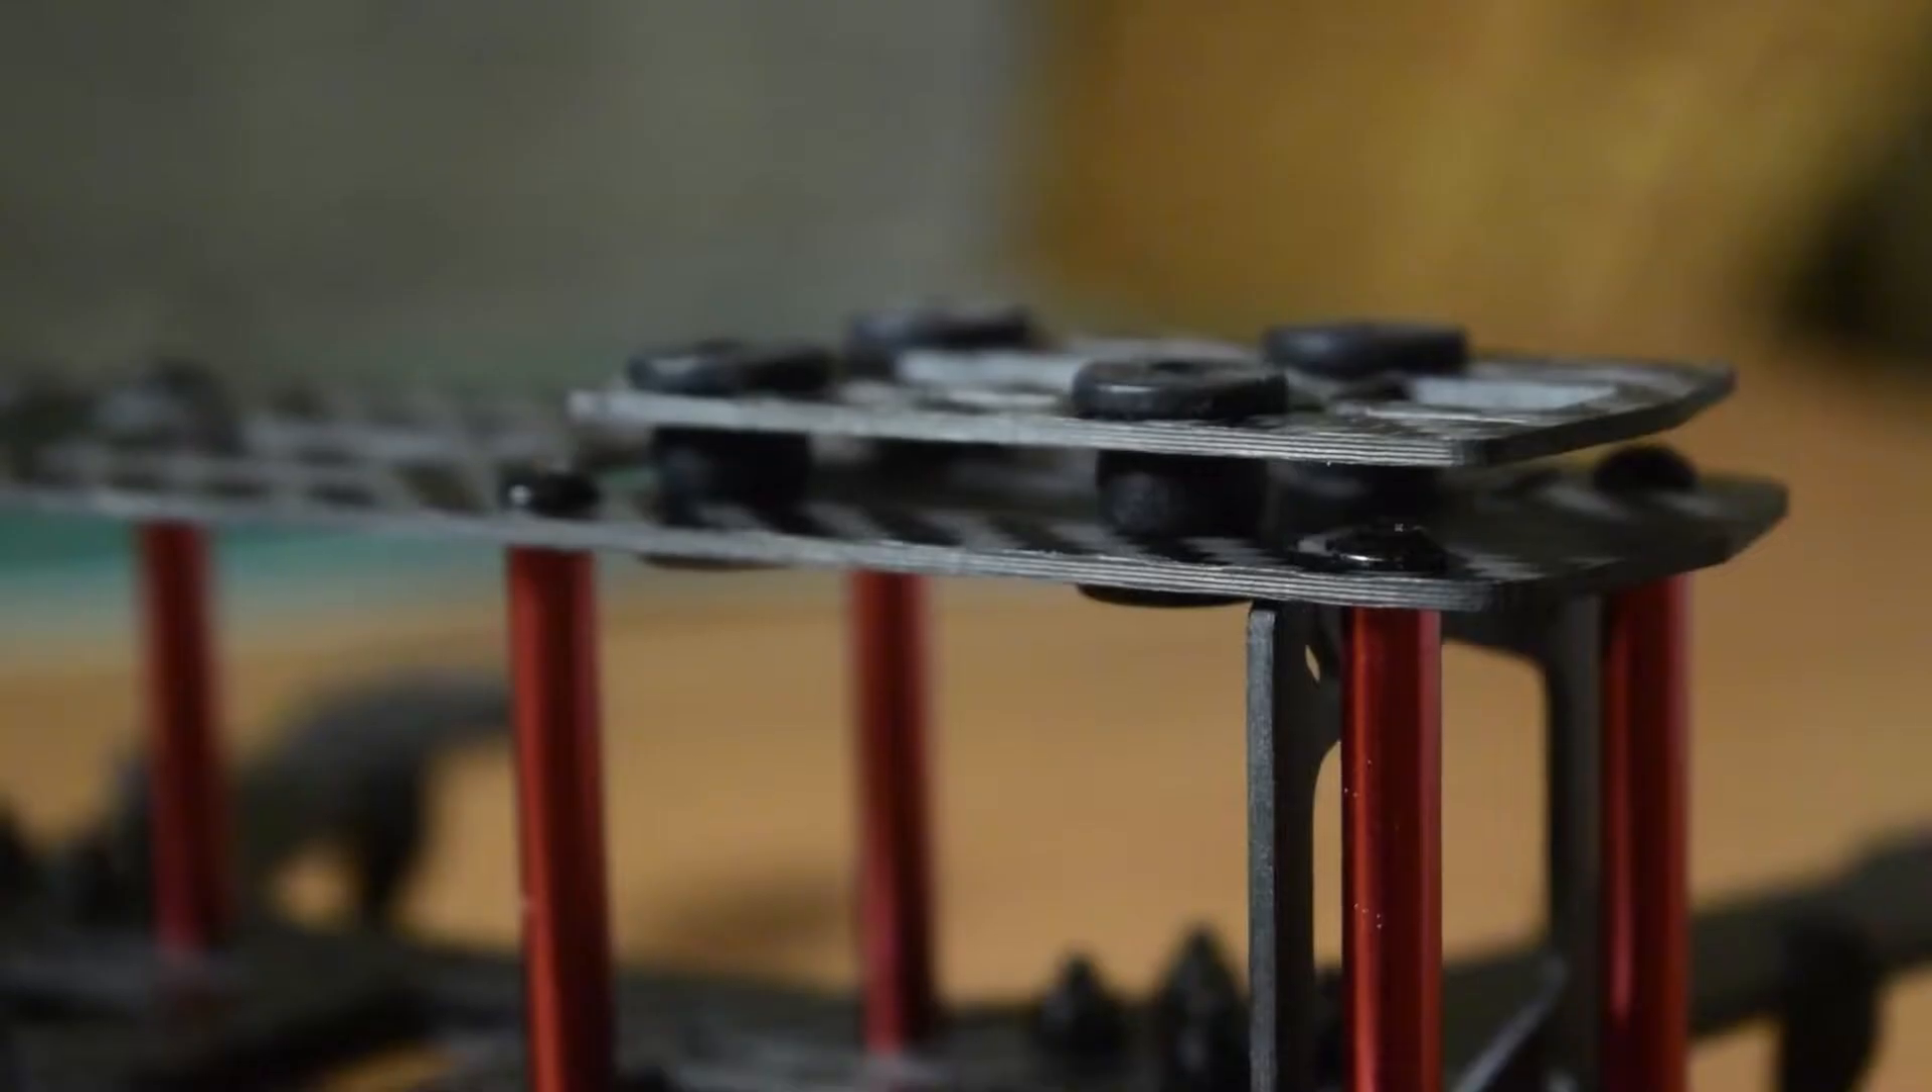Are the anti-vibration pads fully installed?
Yes.